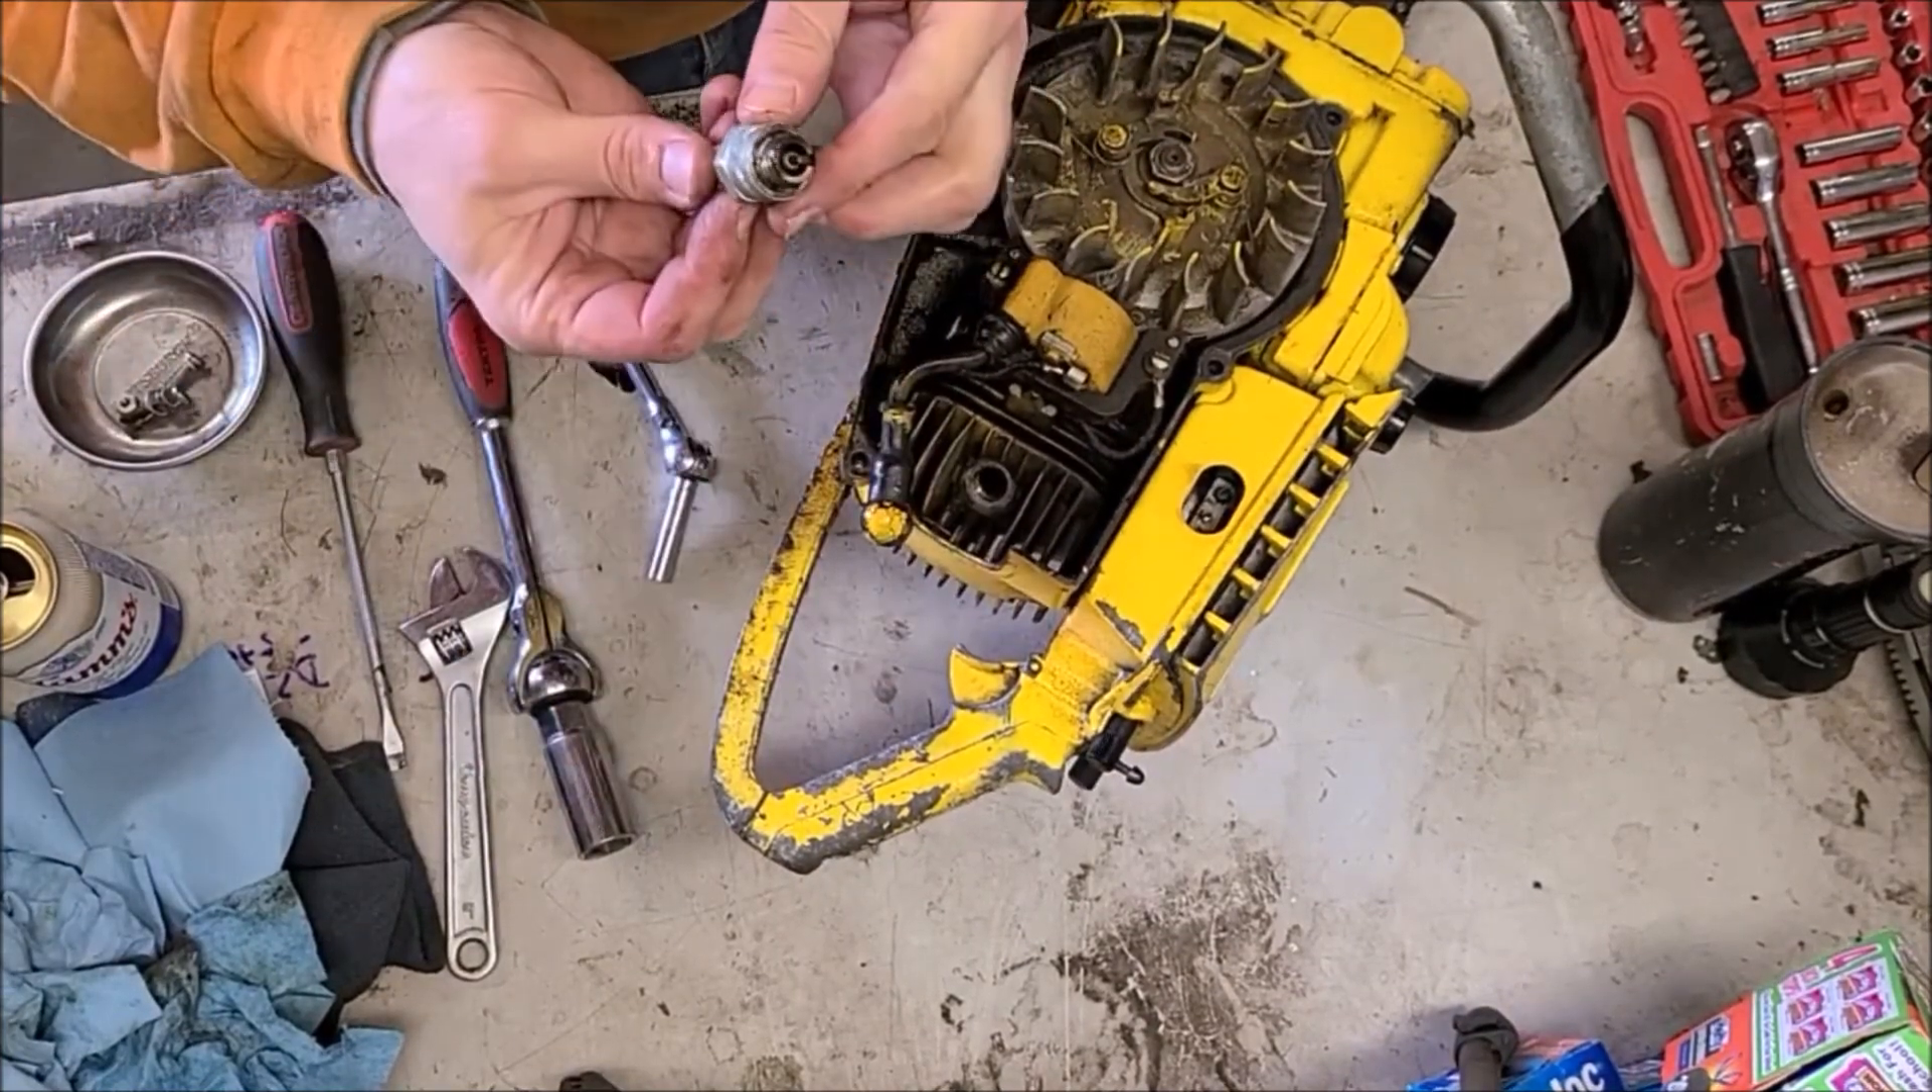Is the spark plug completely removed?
Yes.